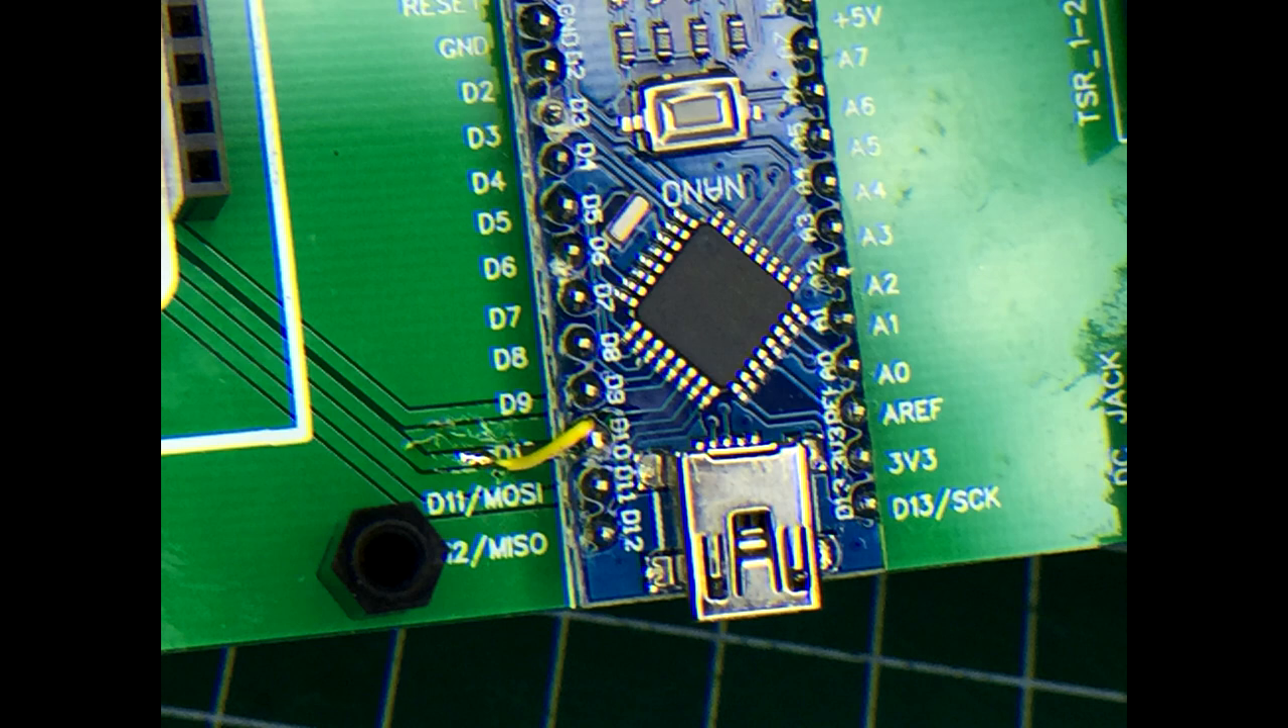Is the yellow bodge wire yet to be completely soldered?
No.